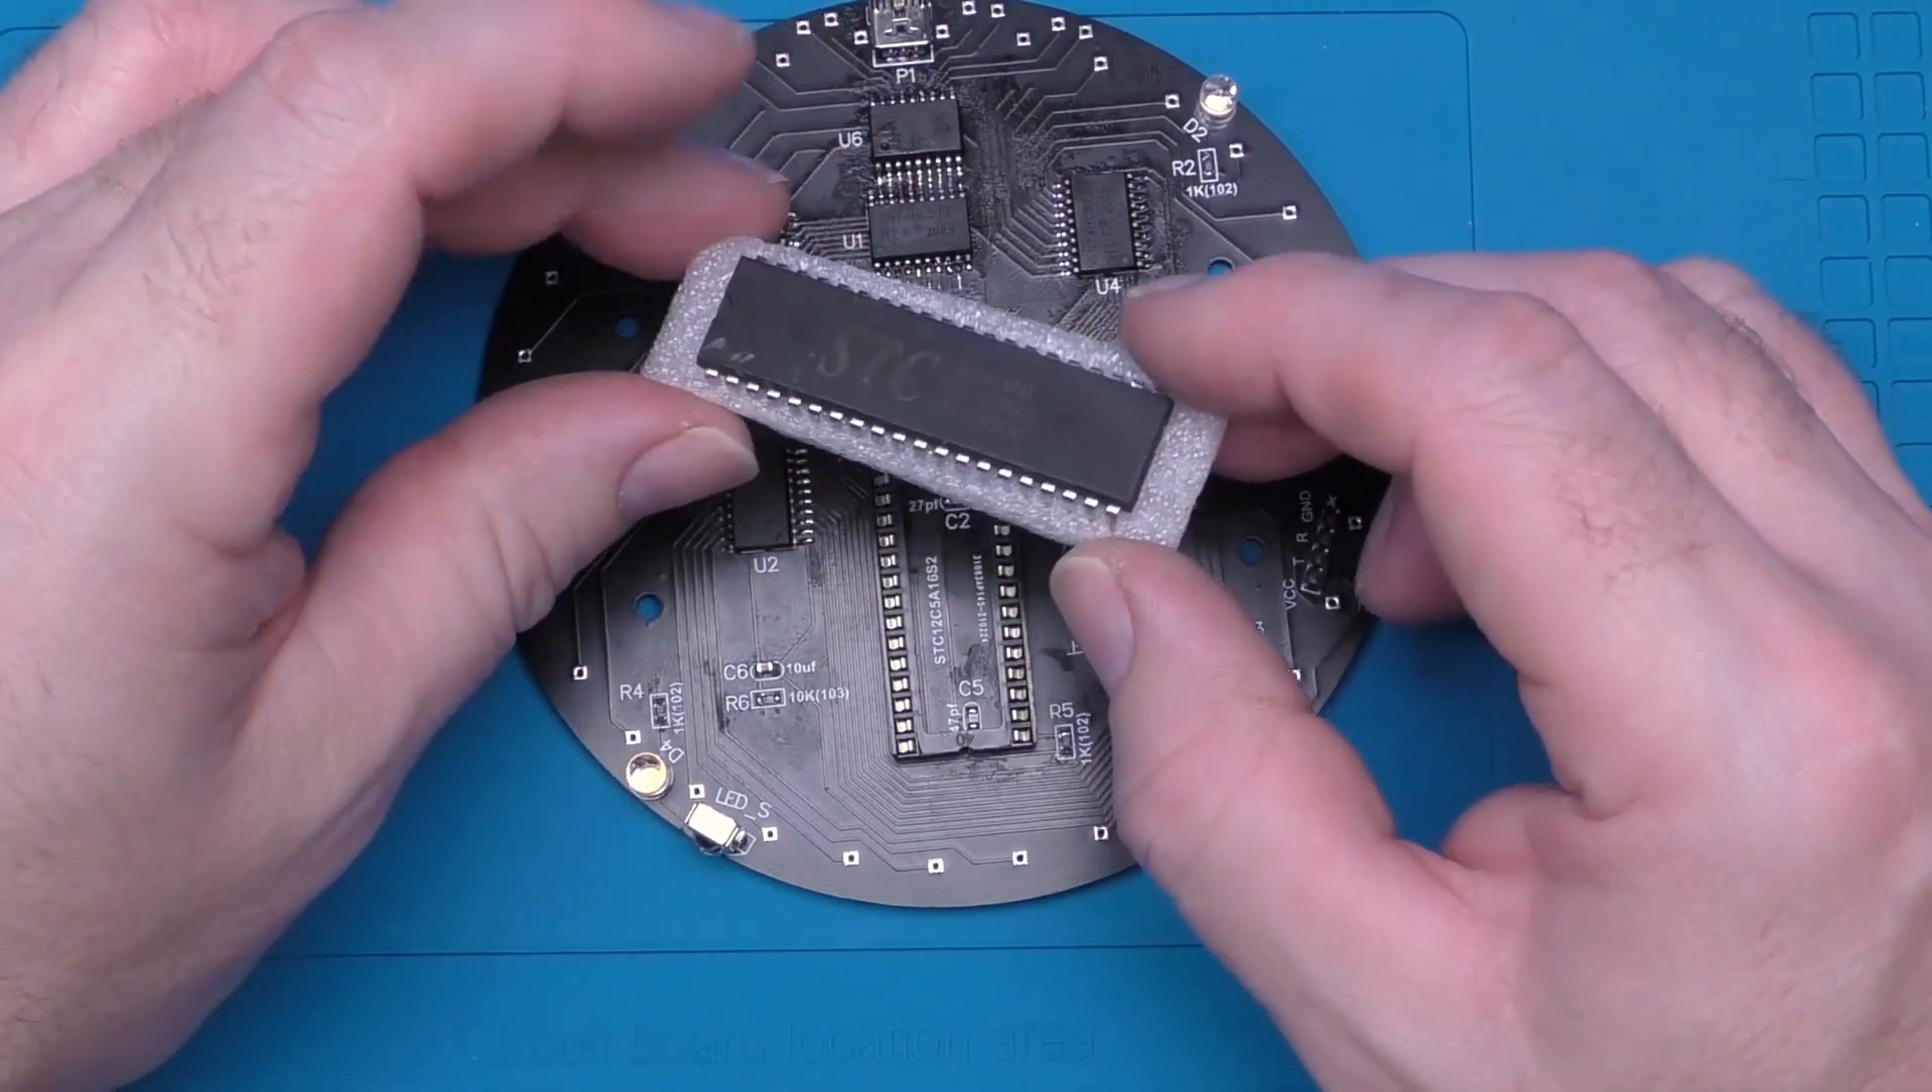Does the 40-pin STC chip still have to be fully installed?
Yes.